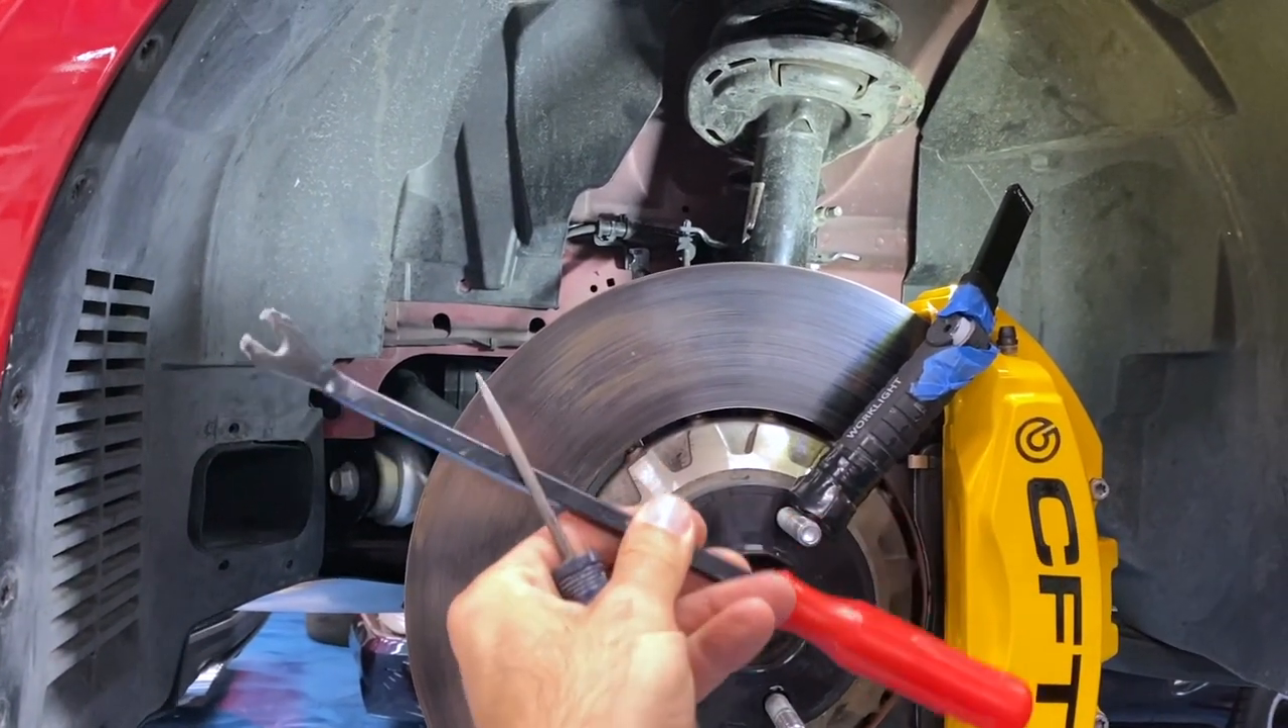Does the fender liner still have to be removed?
Yes.